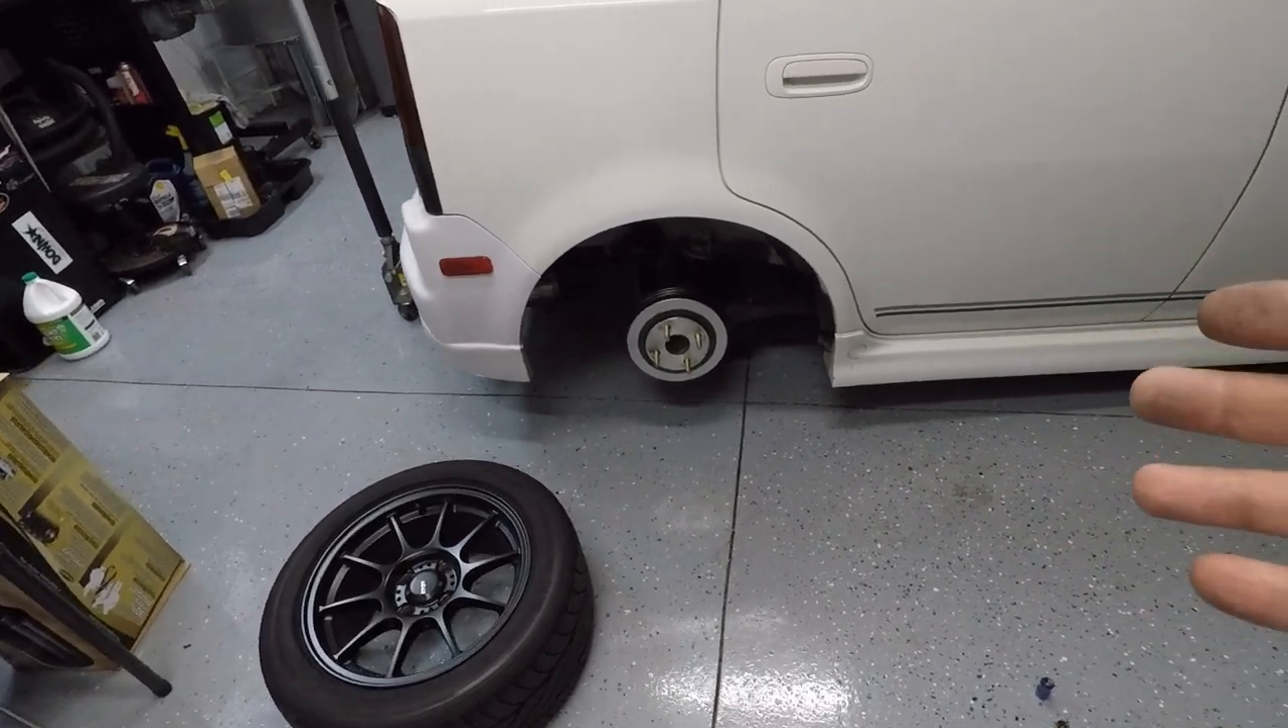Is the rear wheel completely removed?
Yes.